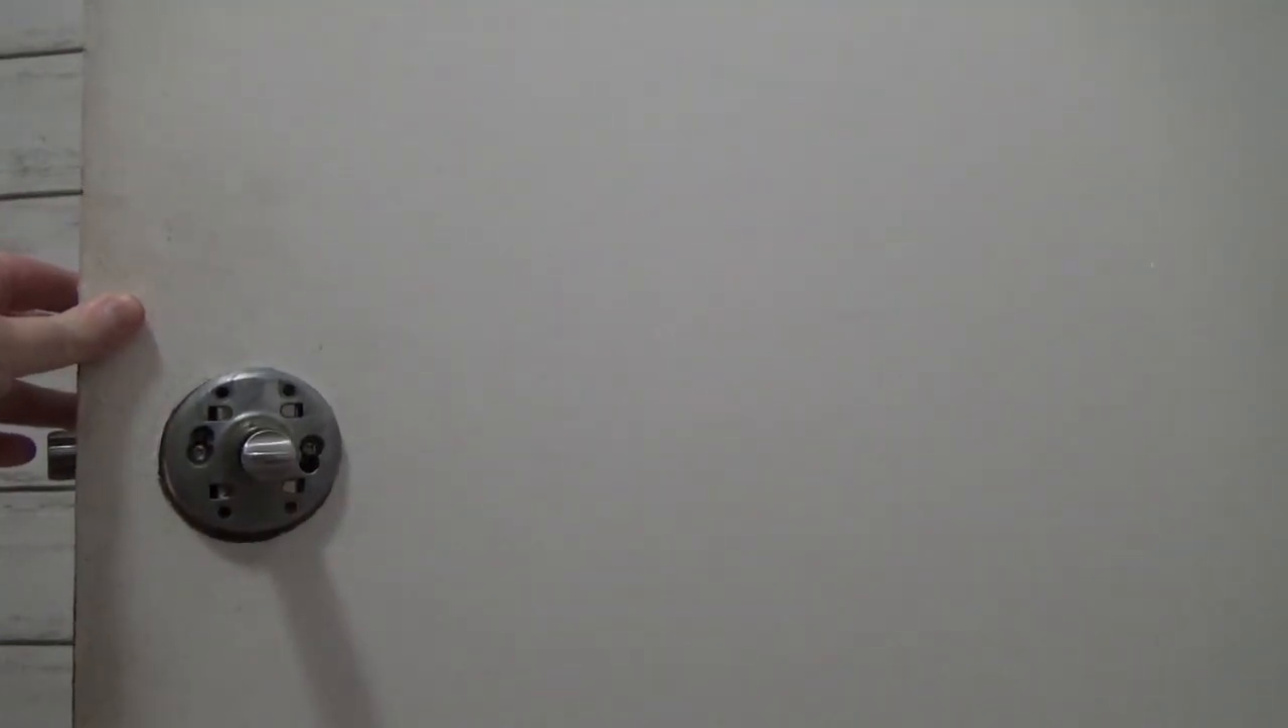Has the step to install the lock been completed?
No.